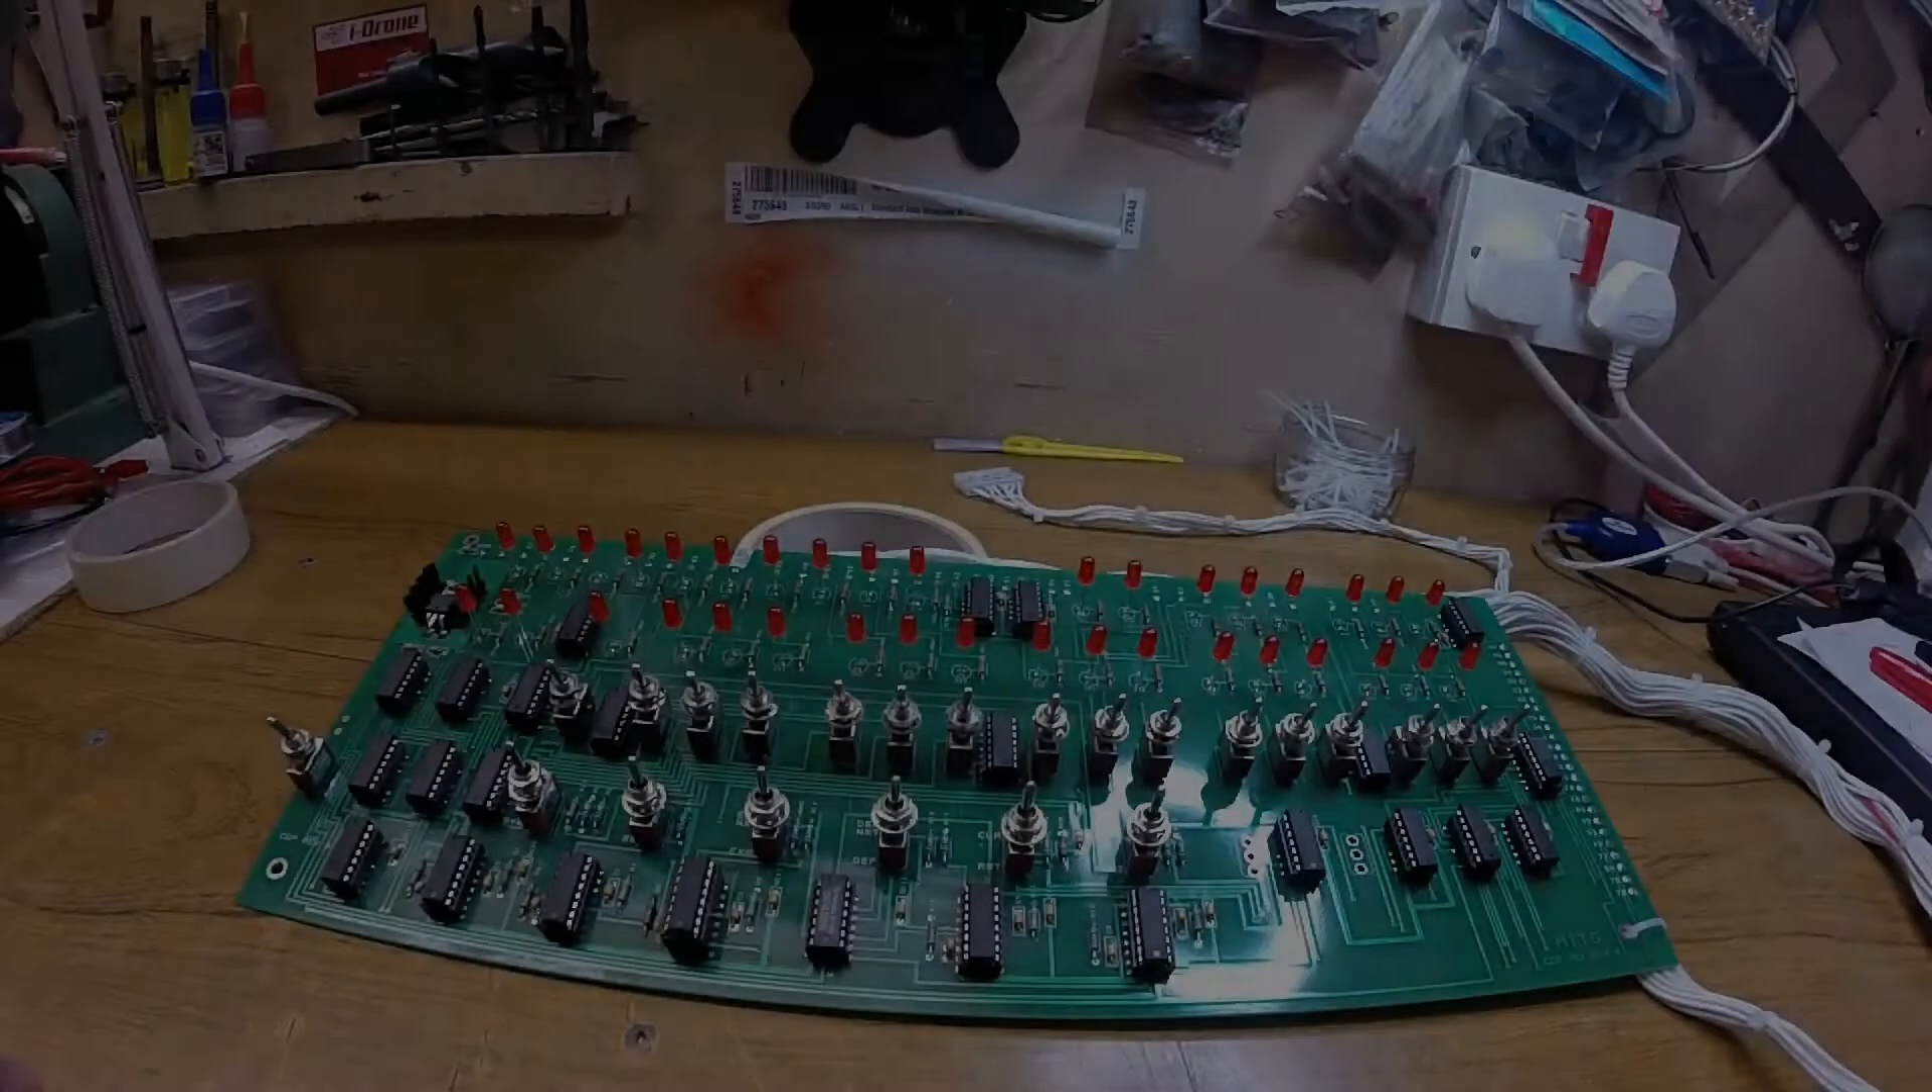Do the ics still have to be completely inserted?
No.